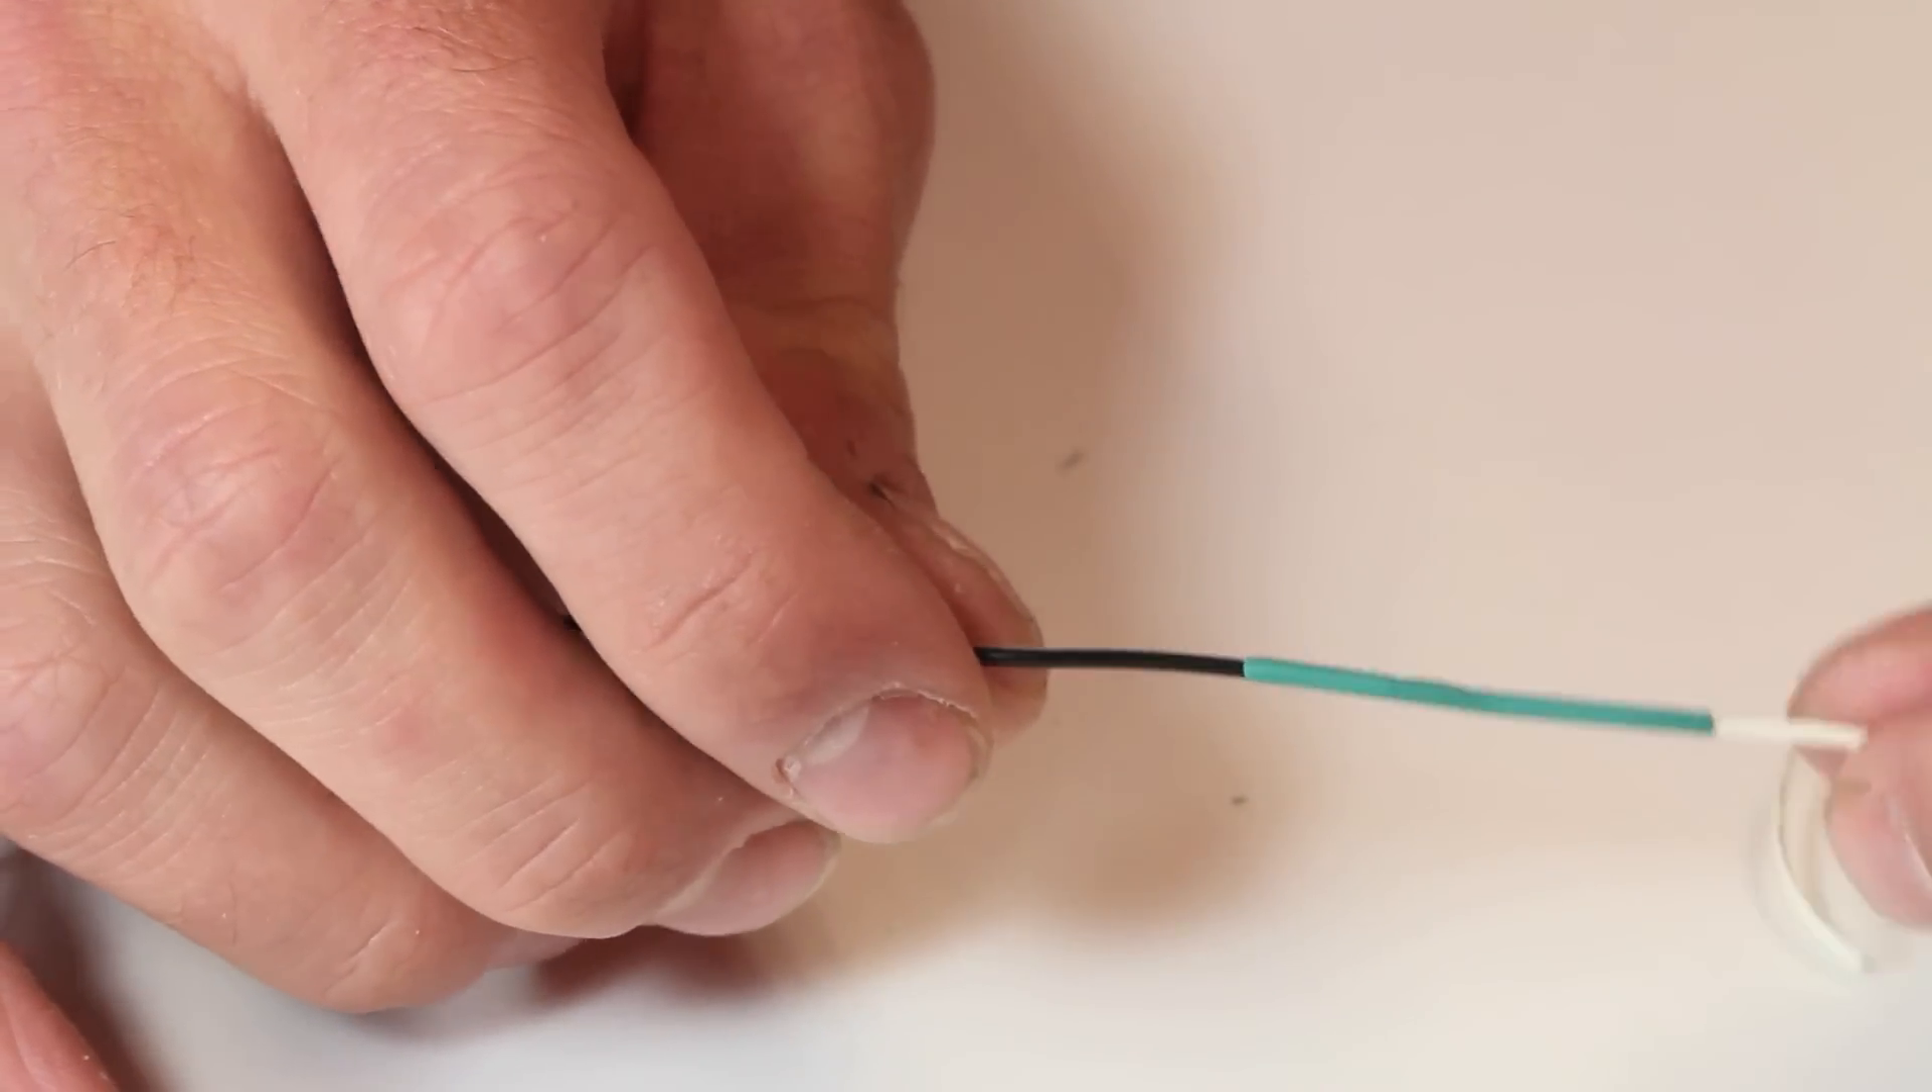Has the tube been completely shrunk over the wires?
Yes.